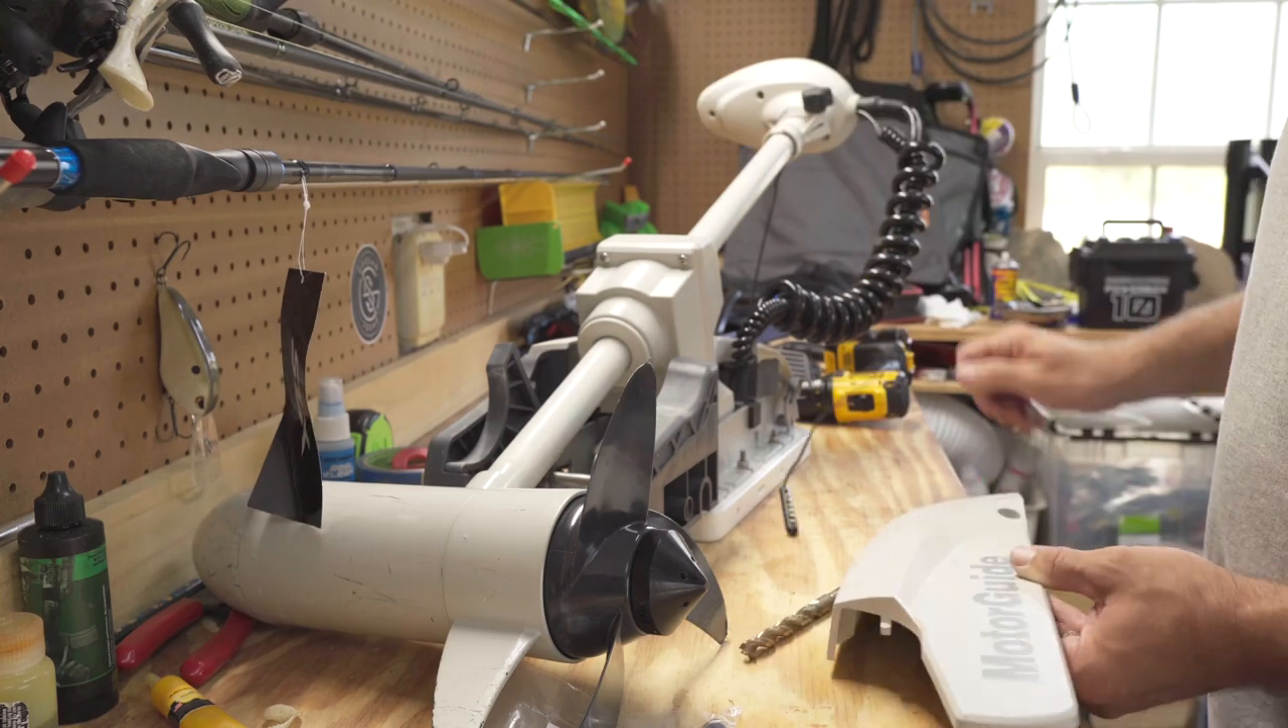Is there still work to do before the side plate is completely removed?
No.